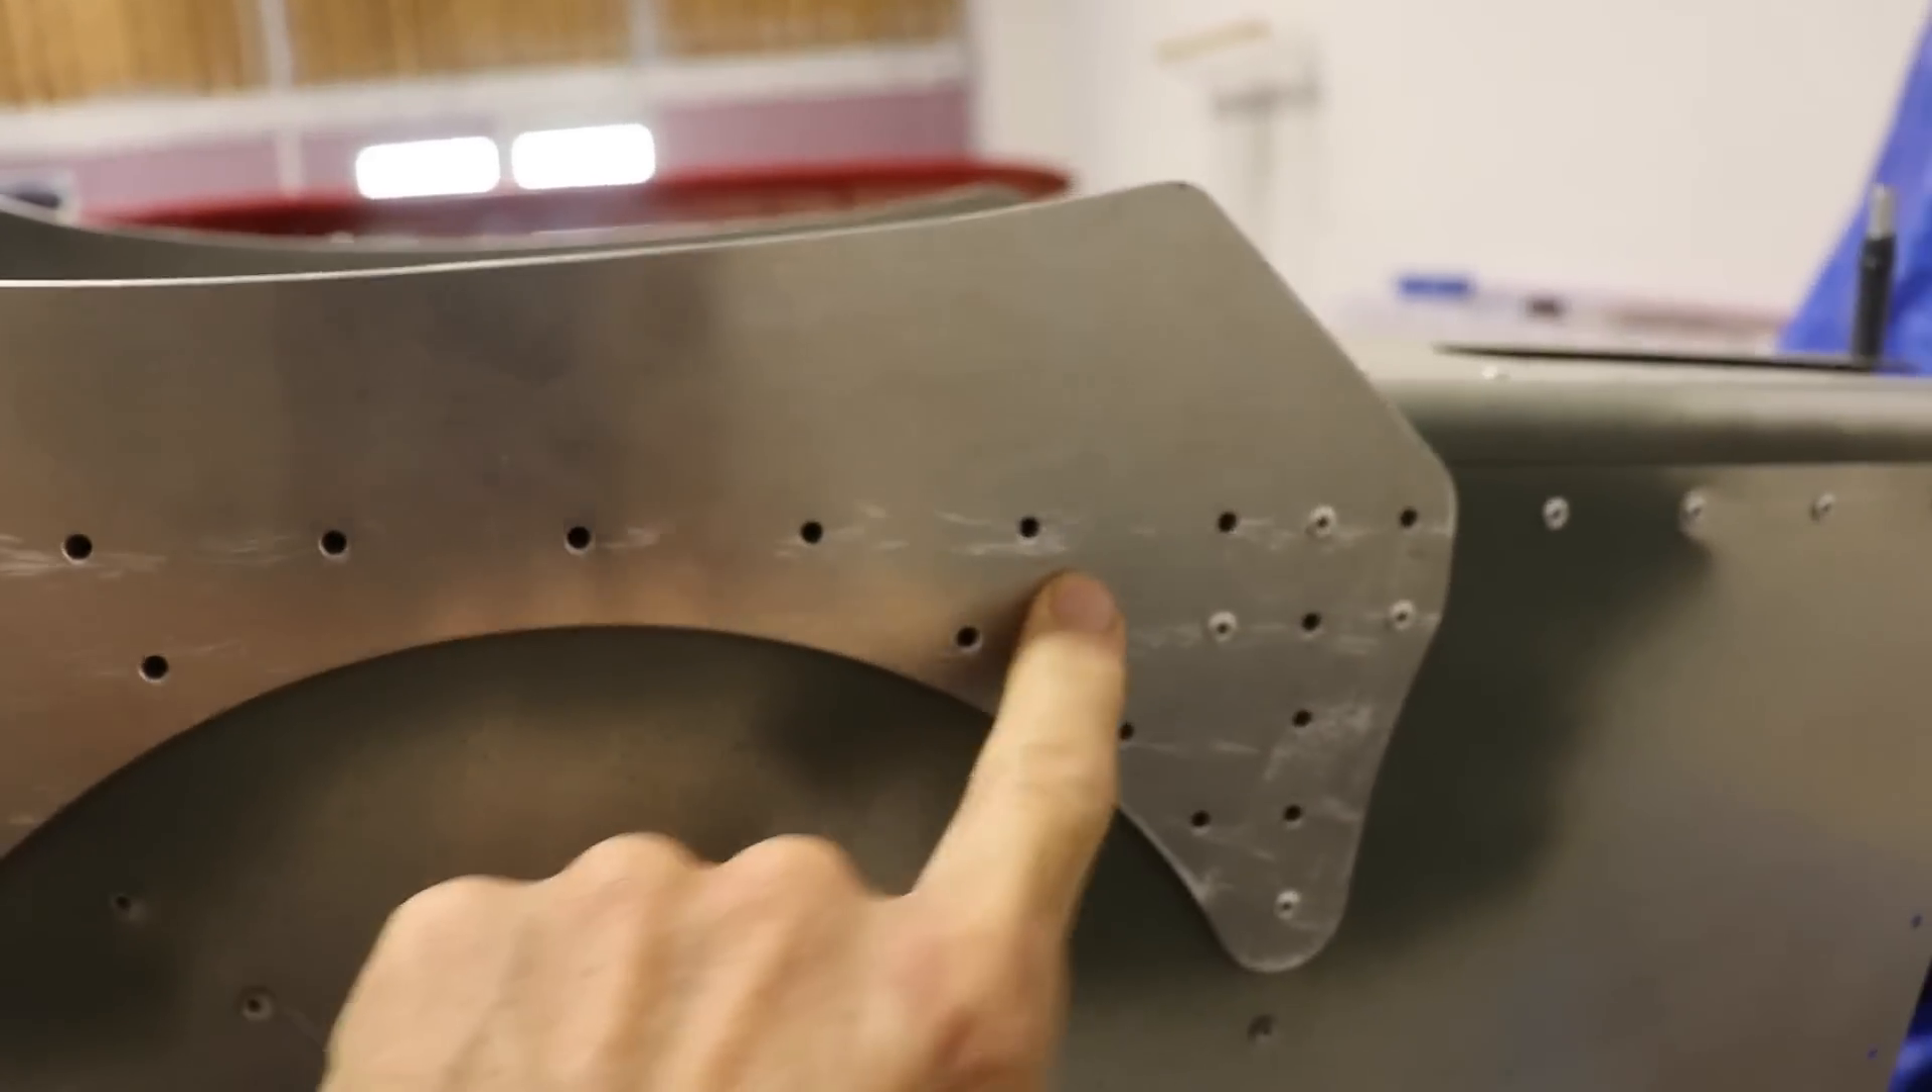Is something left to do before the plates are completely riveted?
Yes.